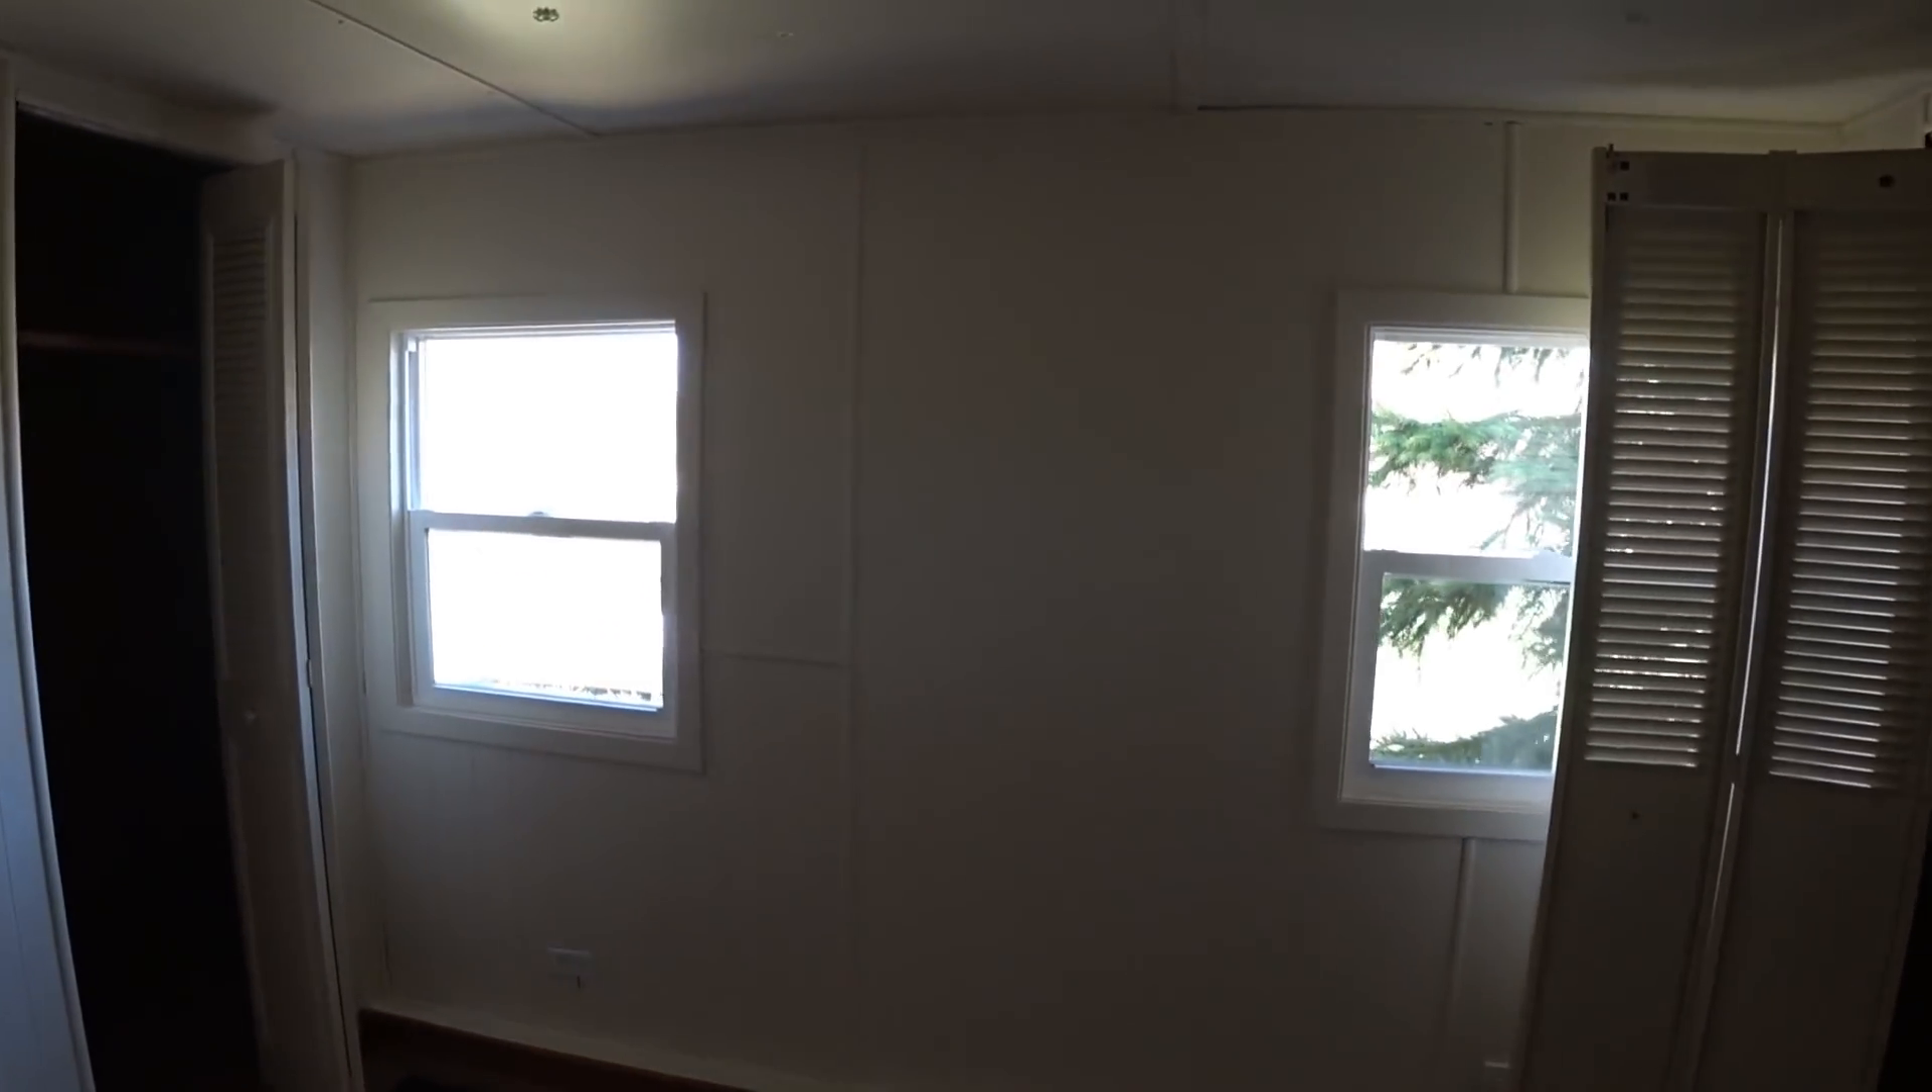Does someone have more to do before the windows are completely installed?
No.